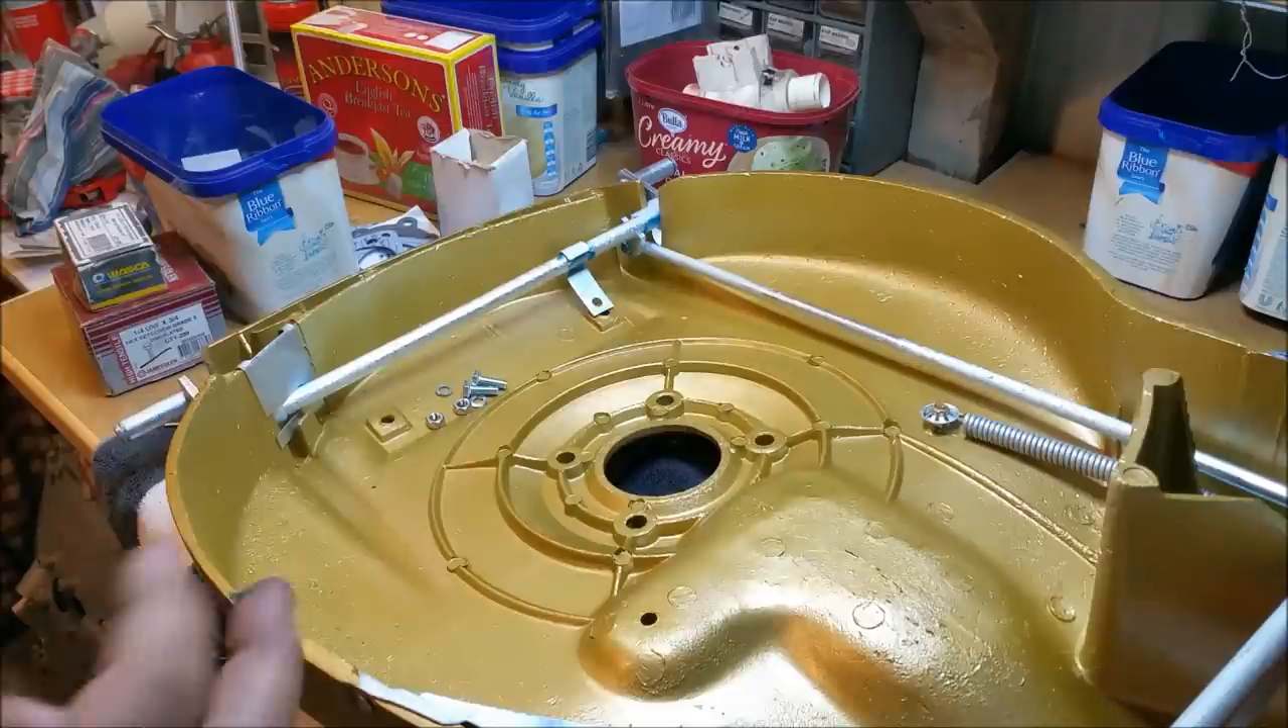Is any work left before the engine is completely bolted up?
Yes.